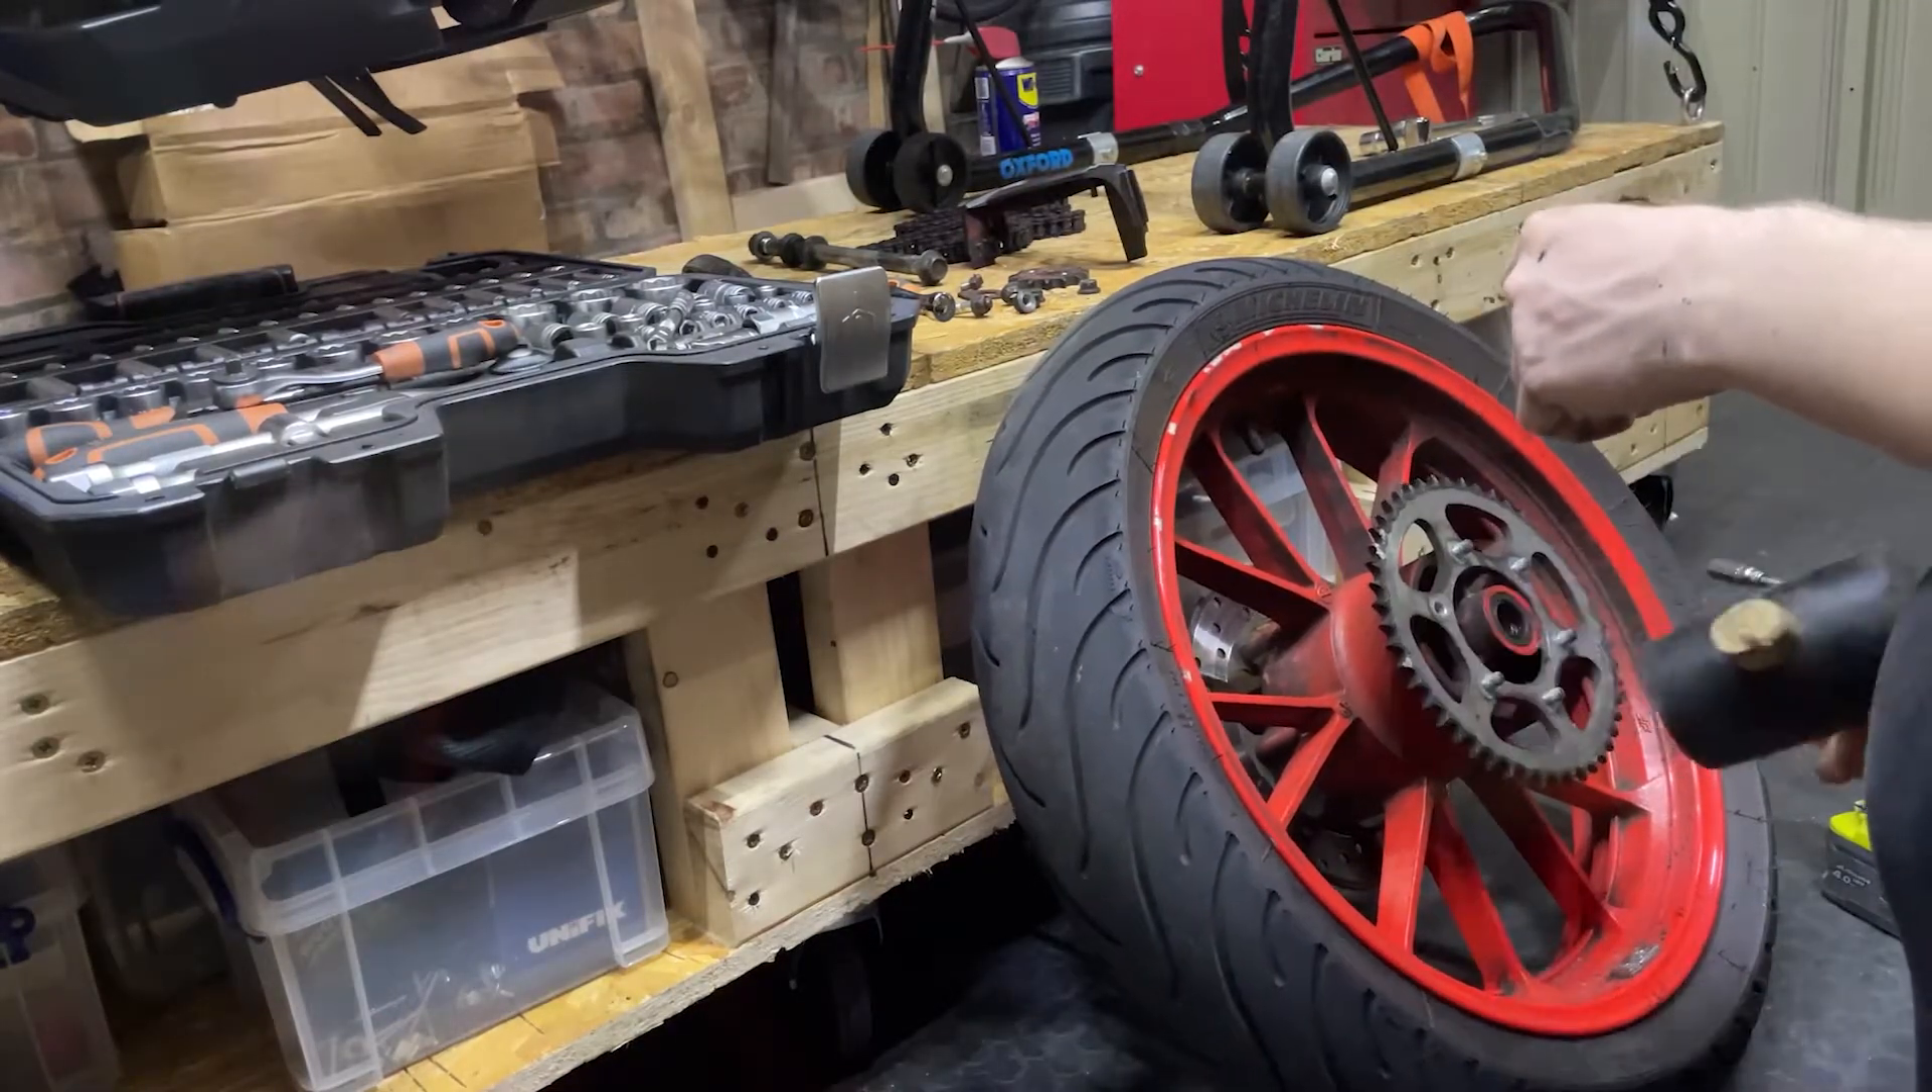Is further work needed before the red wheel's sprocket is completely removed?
Yes.